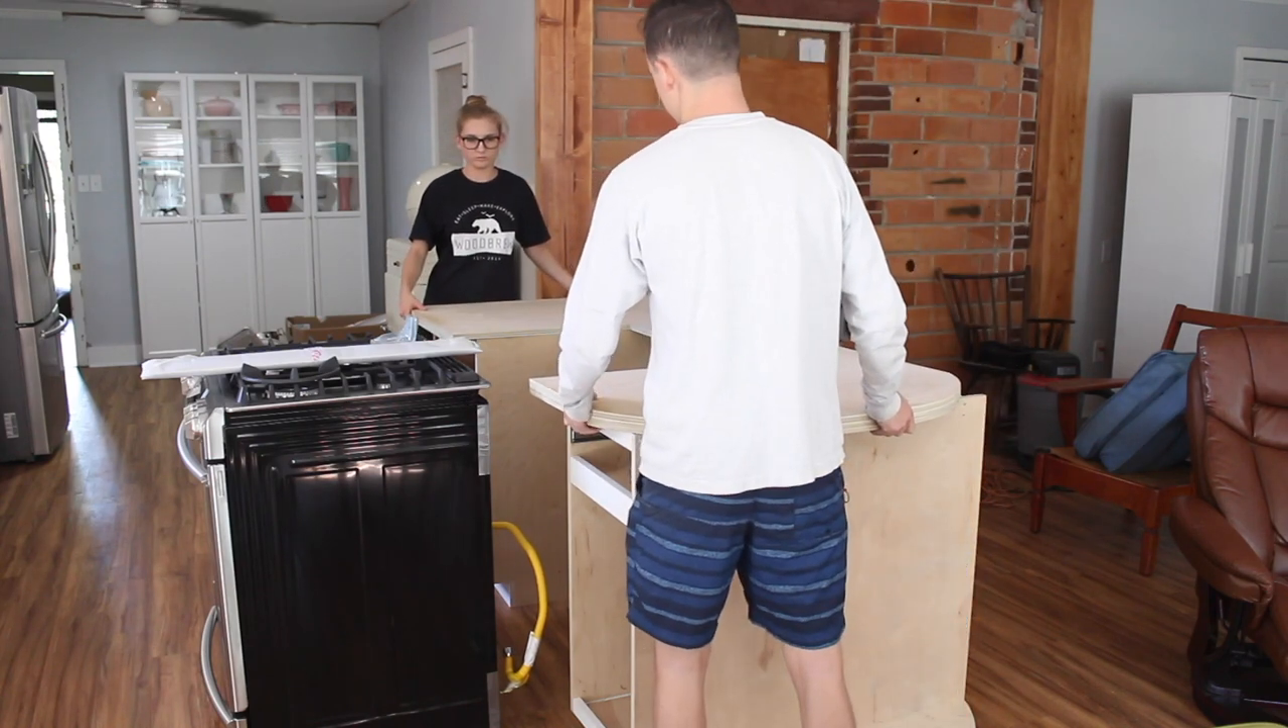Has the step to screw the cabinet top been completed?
No.